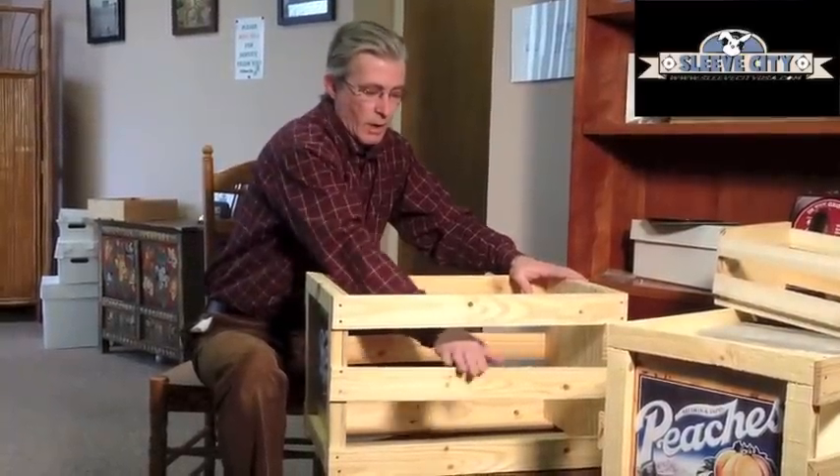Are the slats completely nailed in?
Yes.